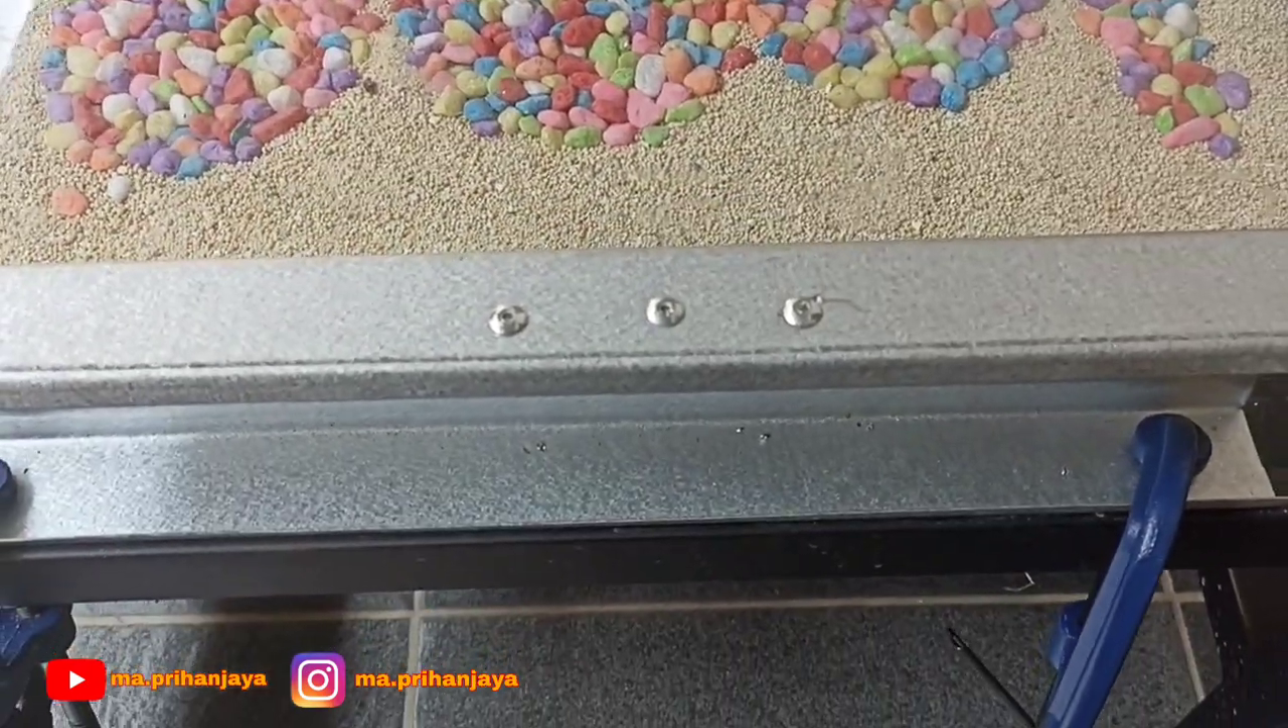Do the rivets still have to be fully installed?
No.